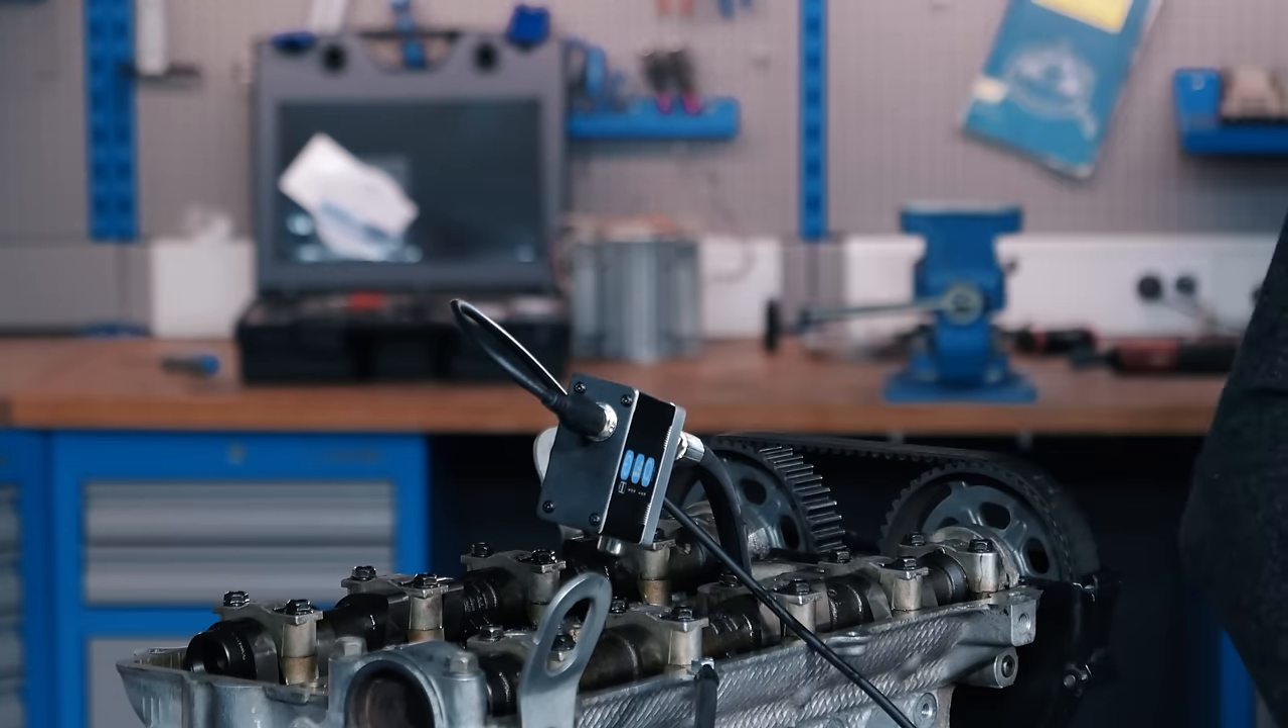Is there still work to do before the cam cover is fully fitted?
Yes.